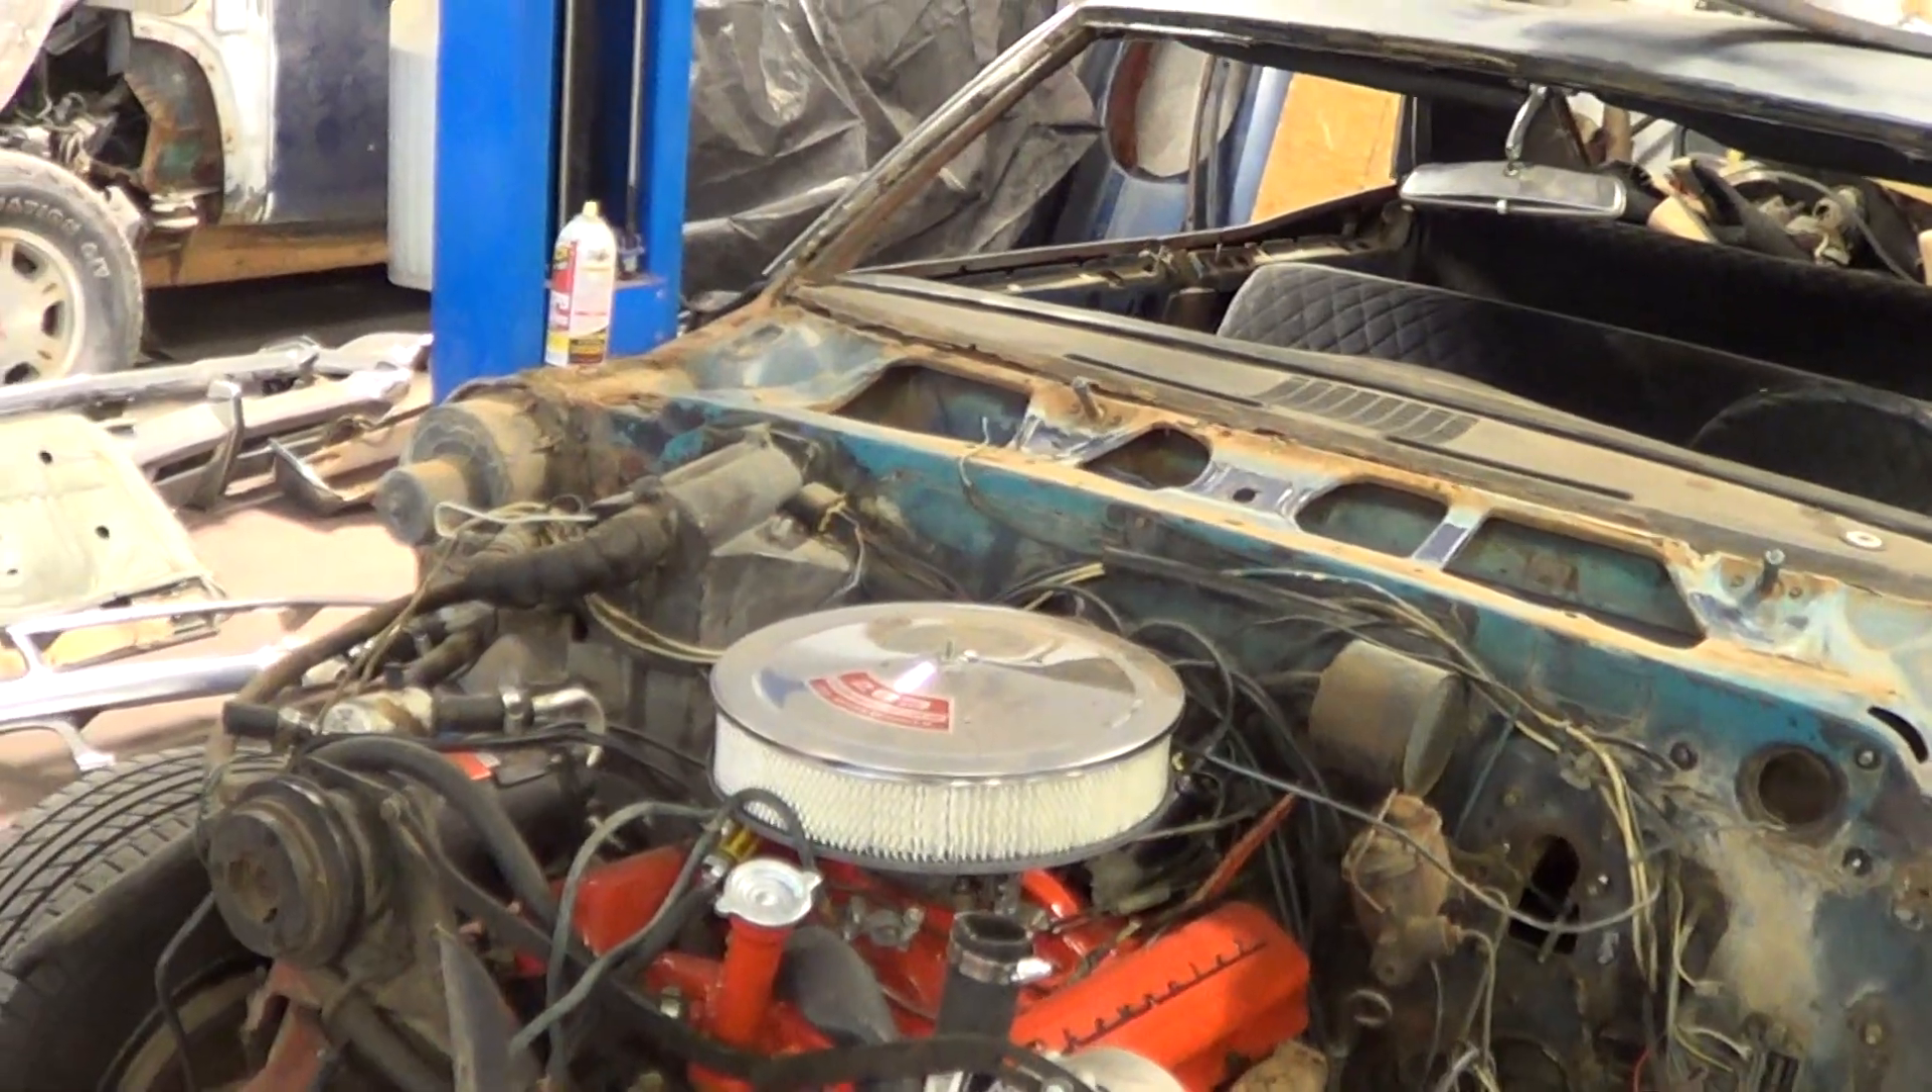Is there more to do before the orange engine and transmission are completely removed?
Yes.